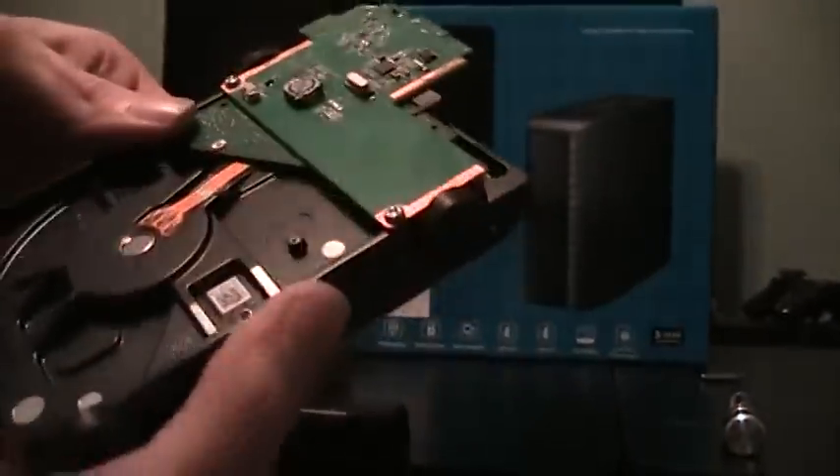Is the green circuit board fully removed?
No.